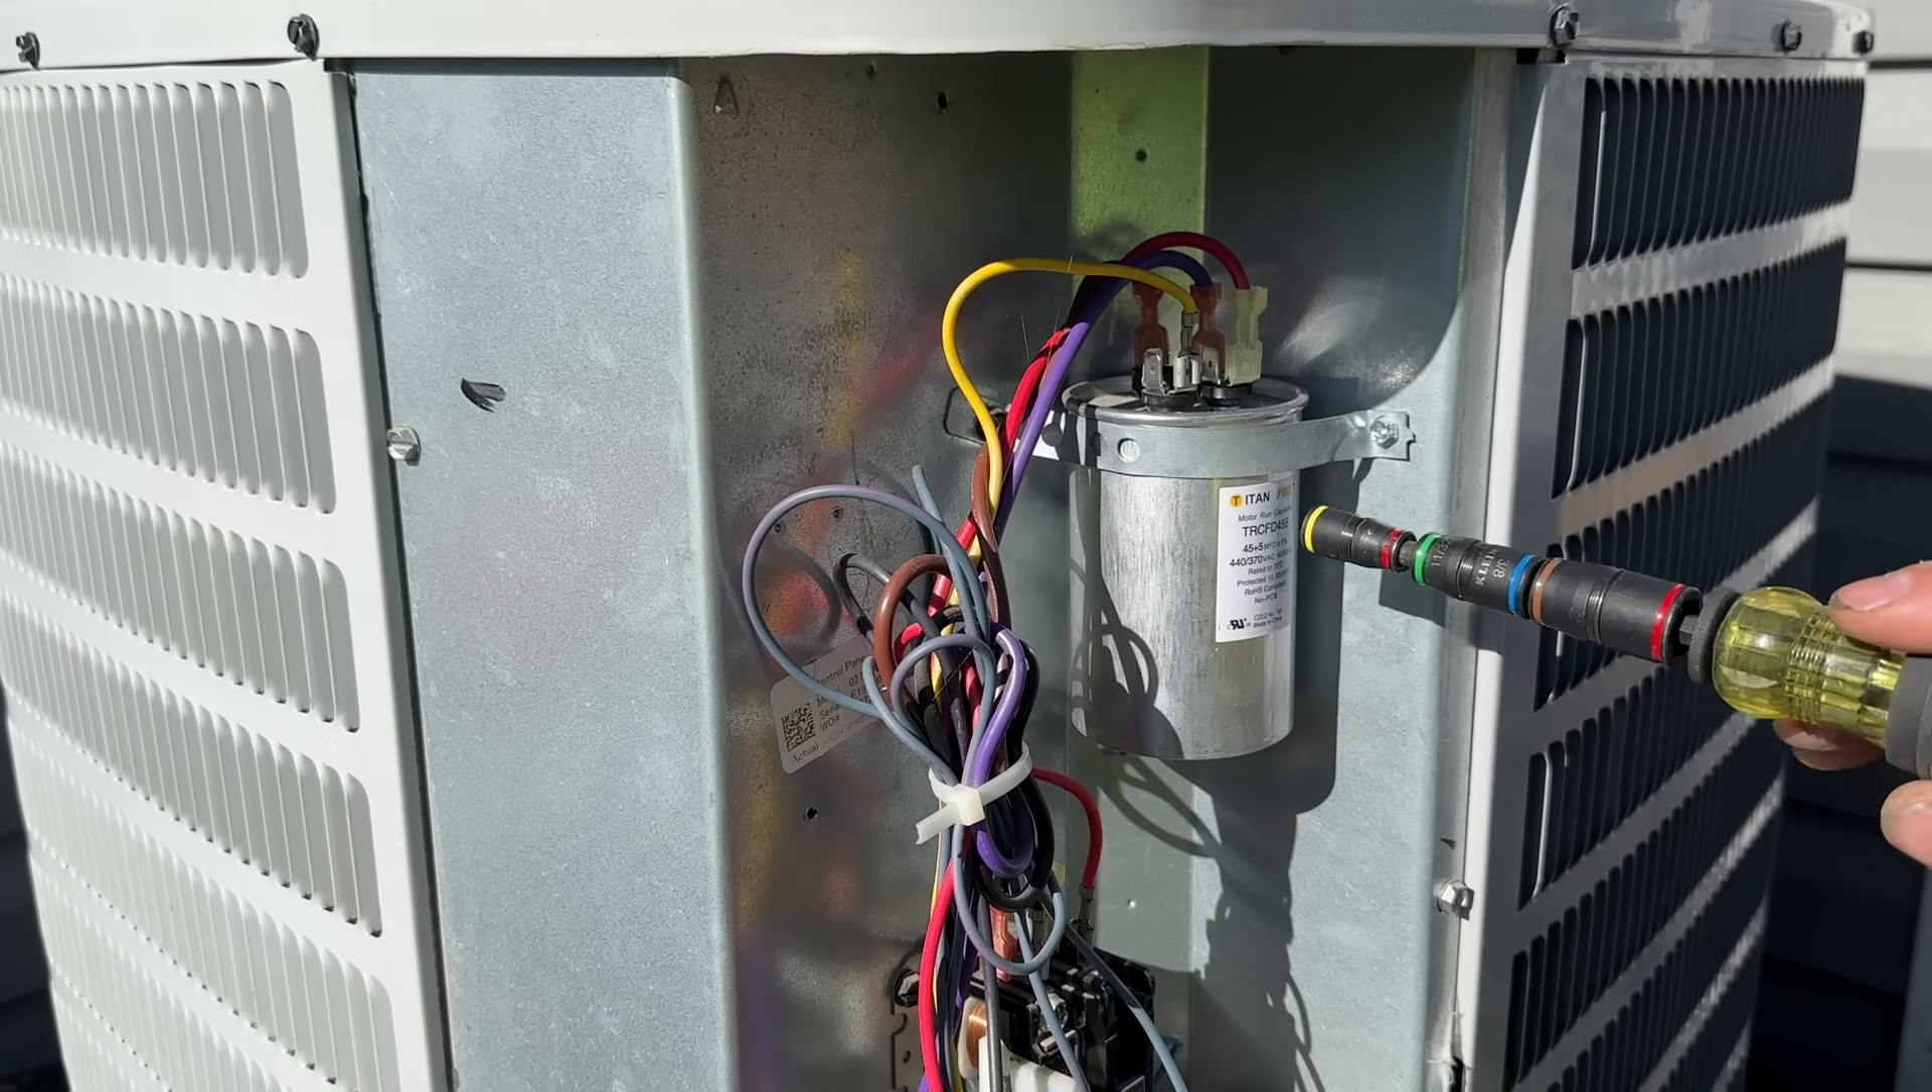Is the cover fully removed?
Yes.